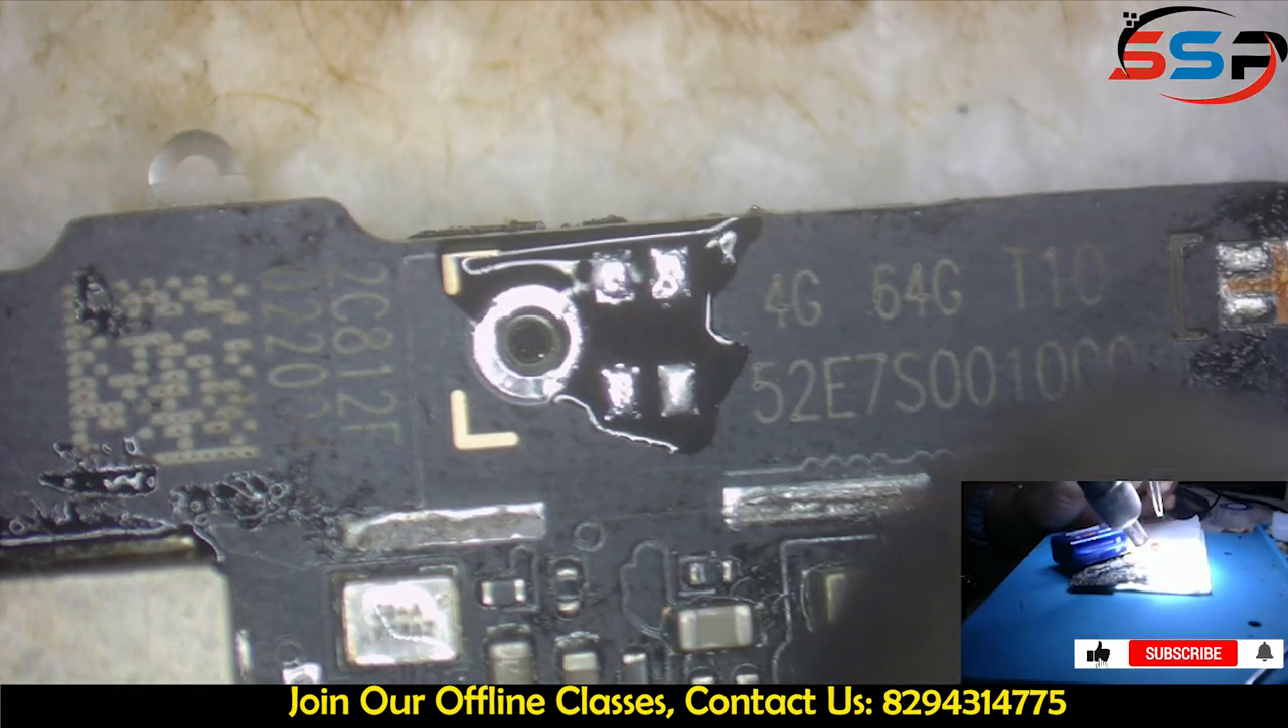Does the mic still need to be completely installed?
Yes.